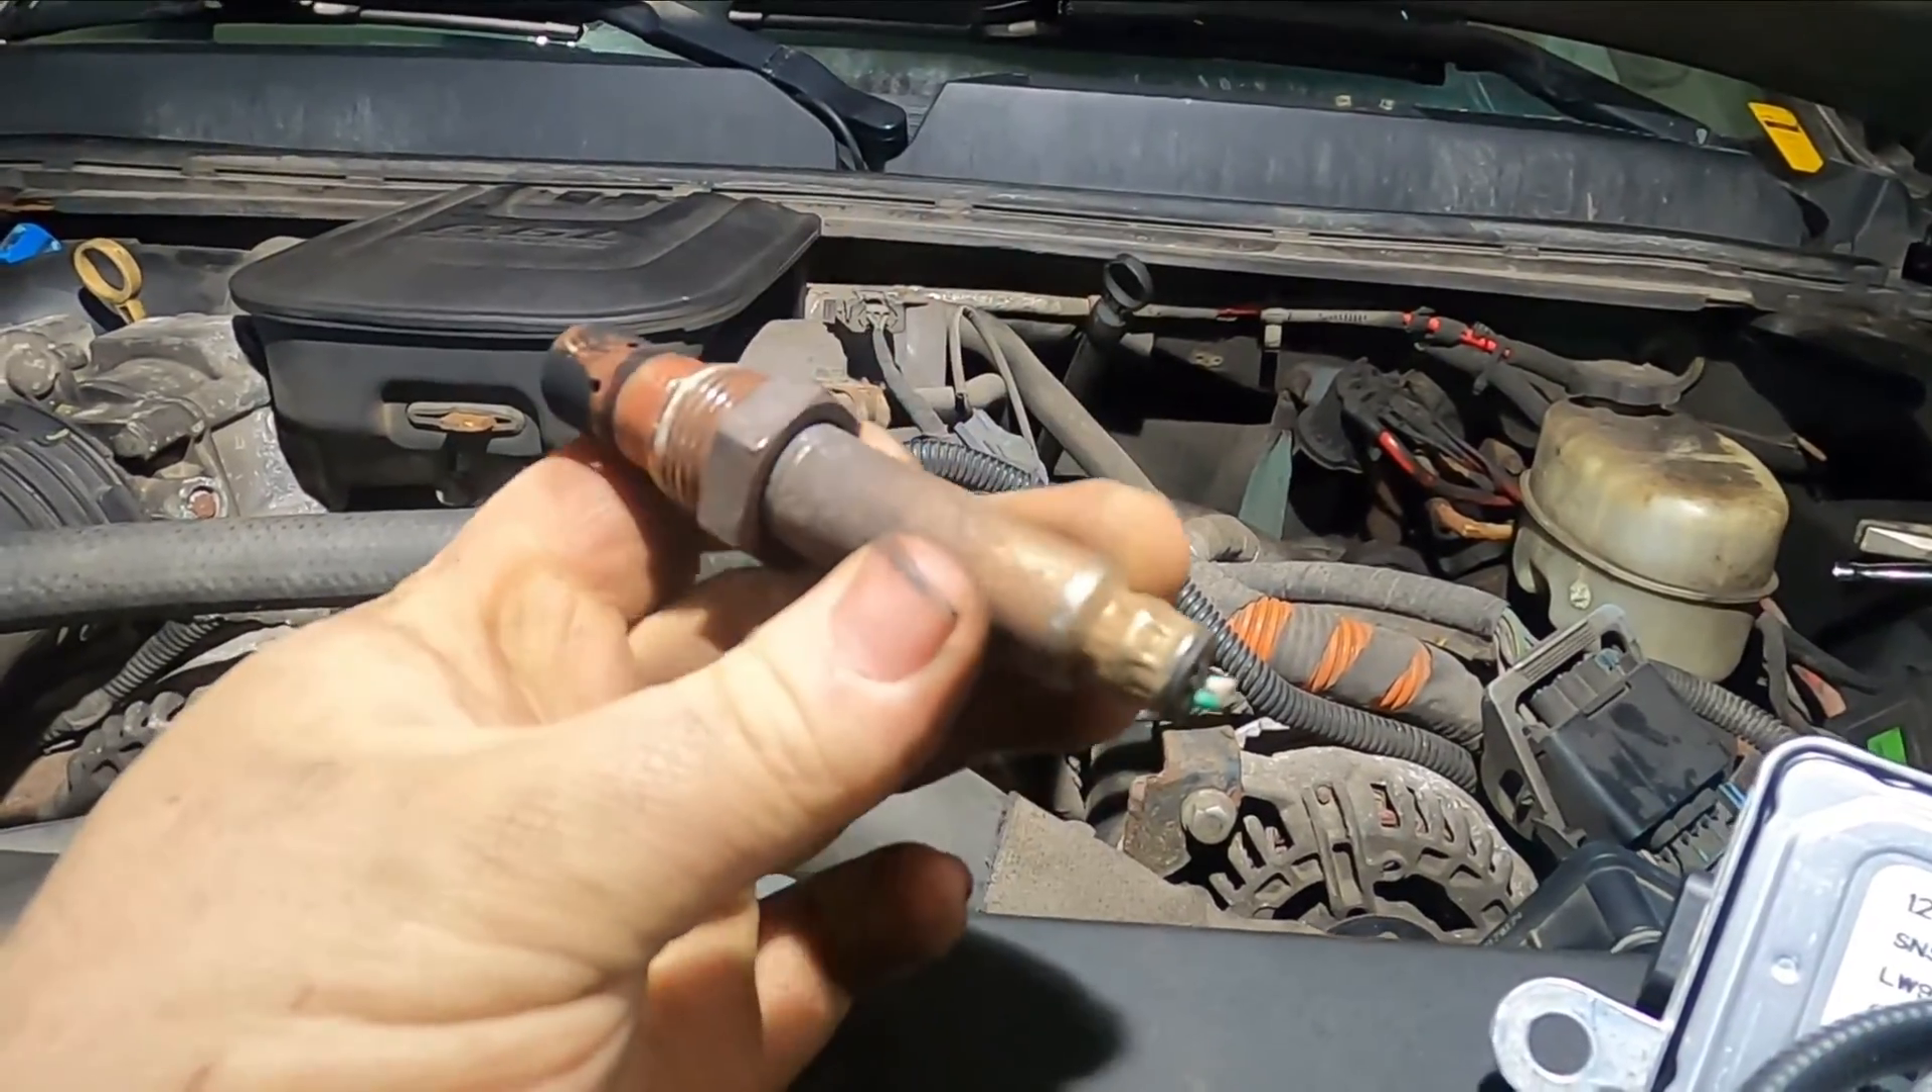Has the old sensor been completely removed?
Yes.